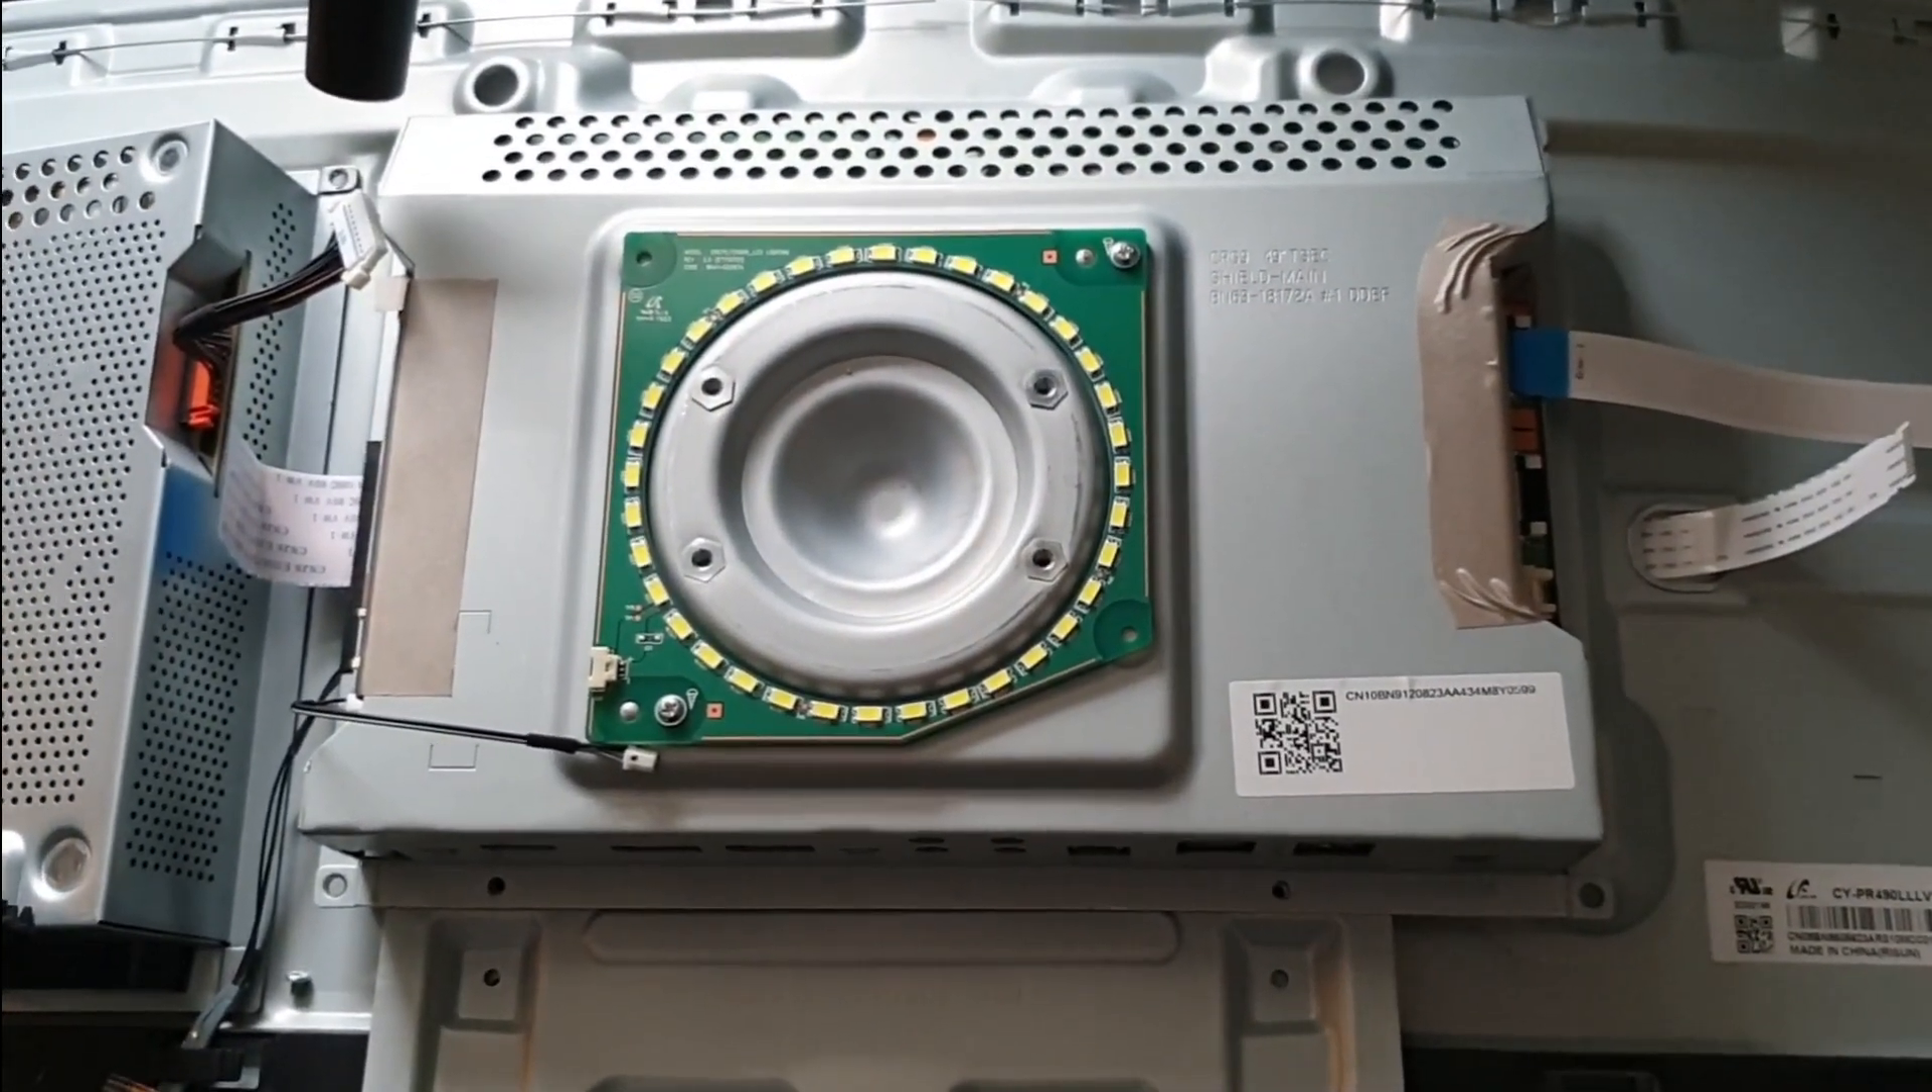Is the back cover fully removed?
Yes.